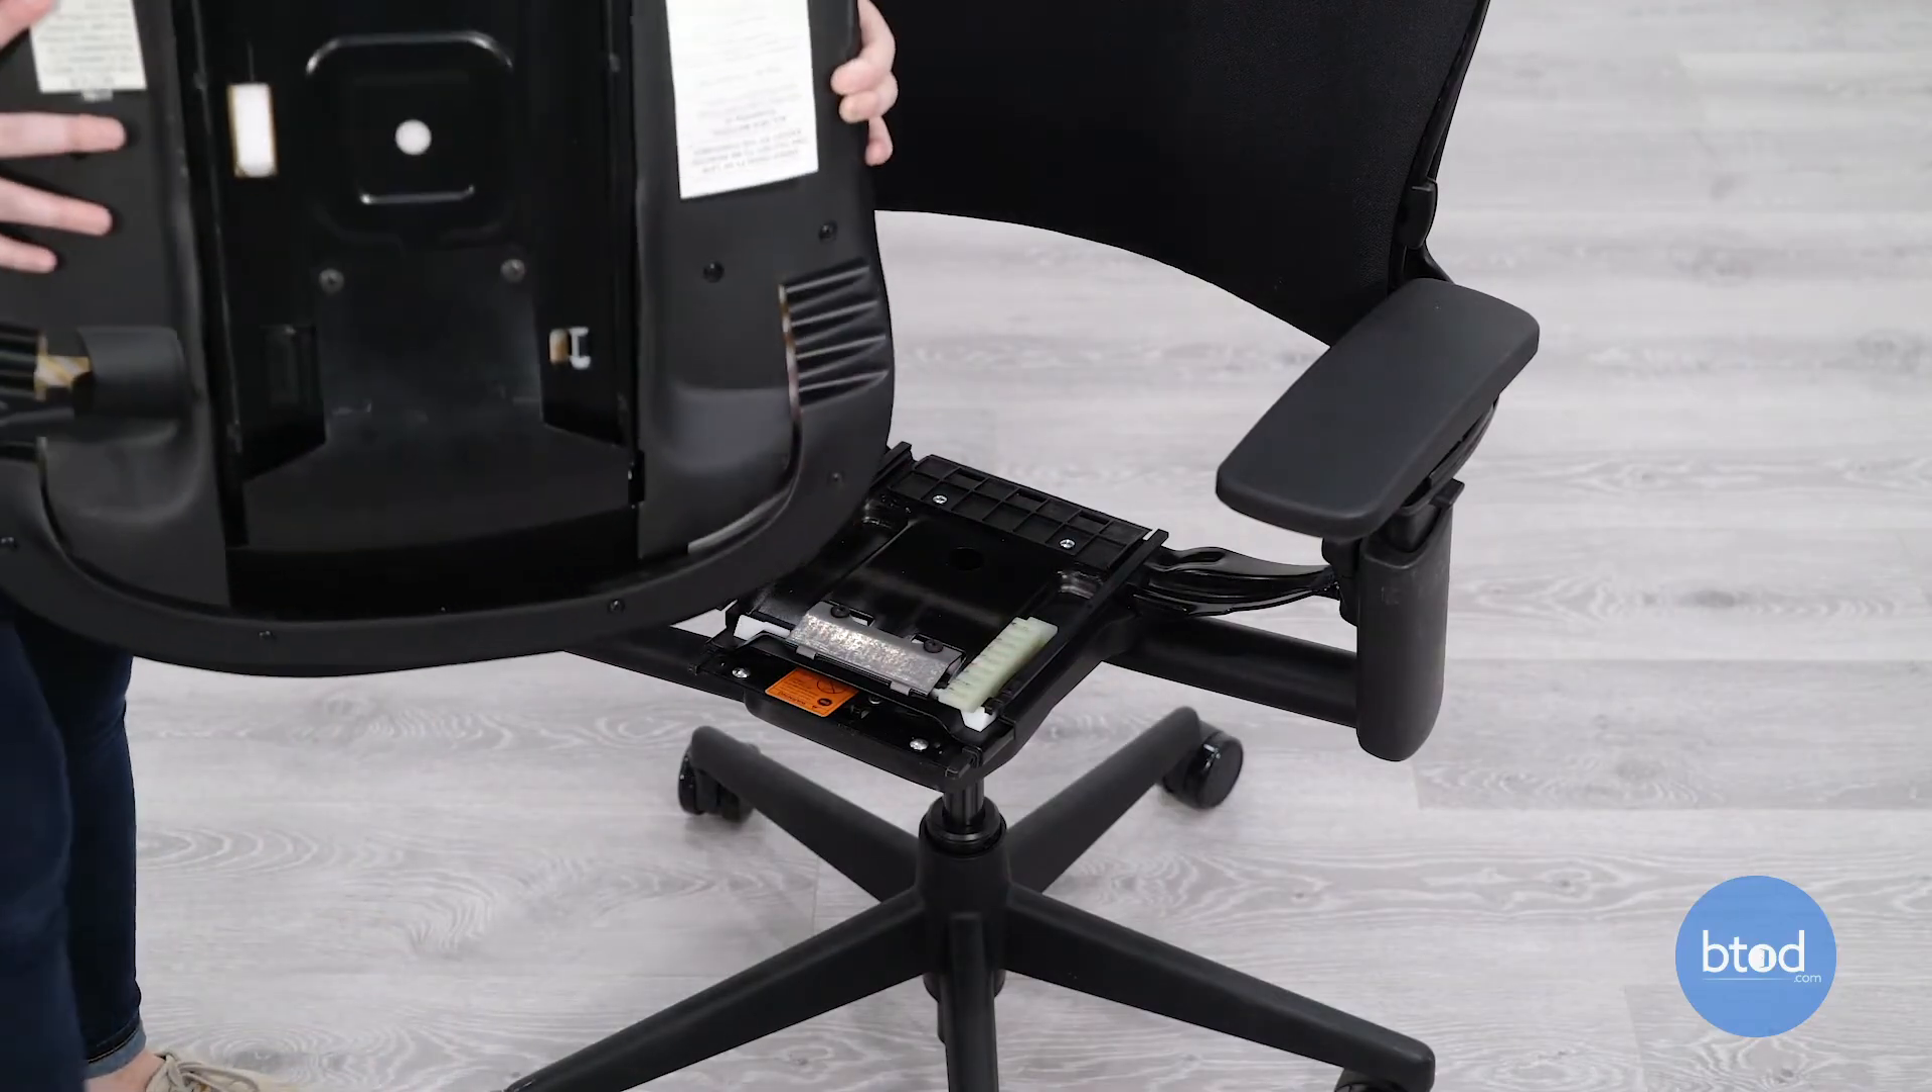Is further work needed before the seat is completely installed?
Yes.